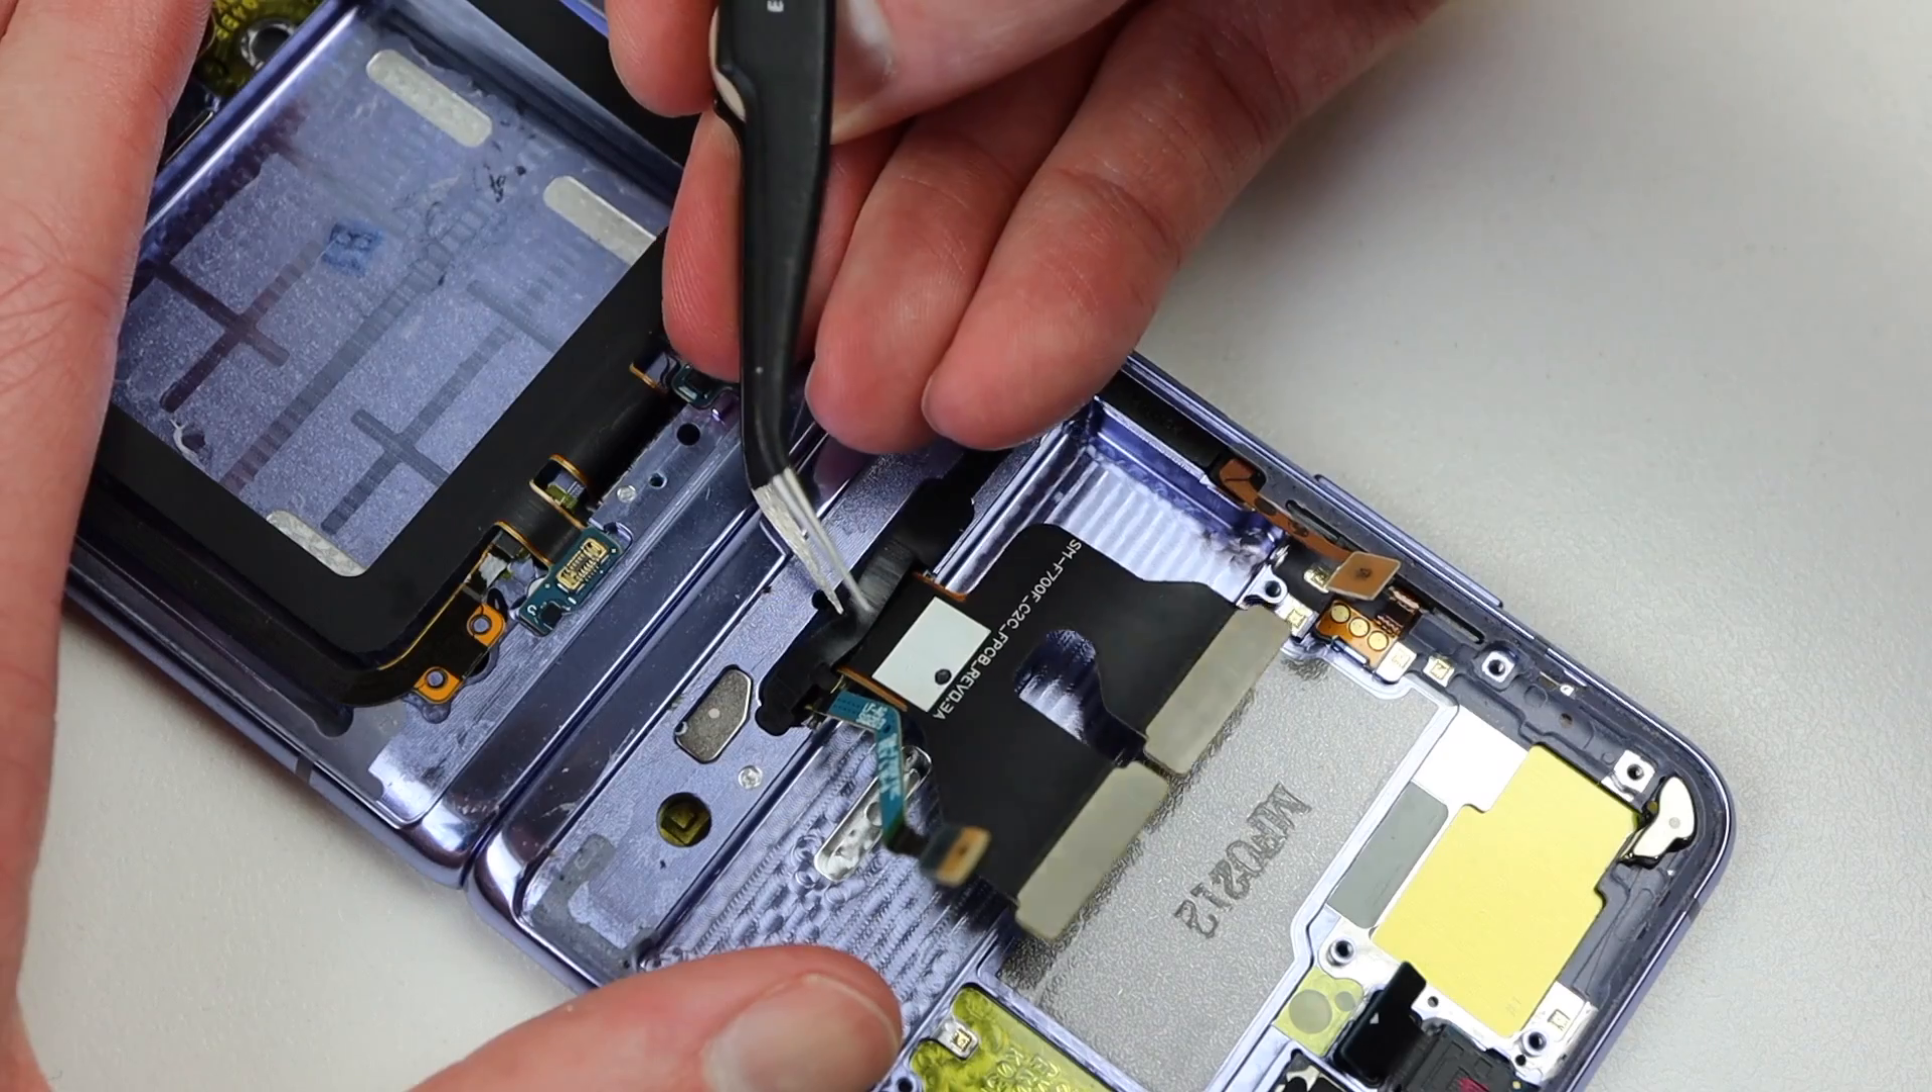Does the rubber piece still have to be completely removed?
Yes.